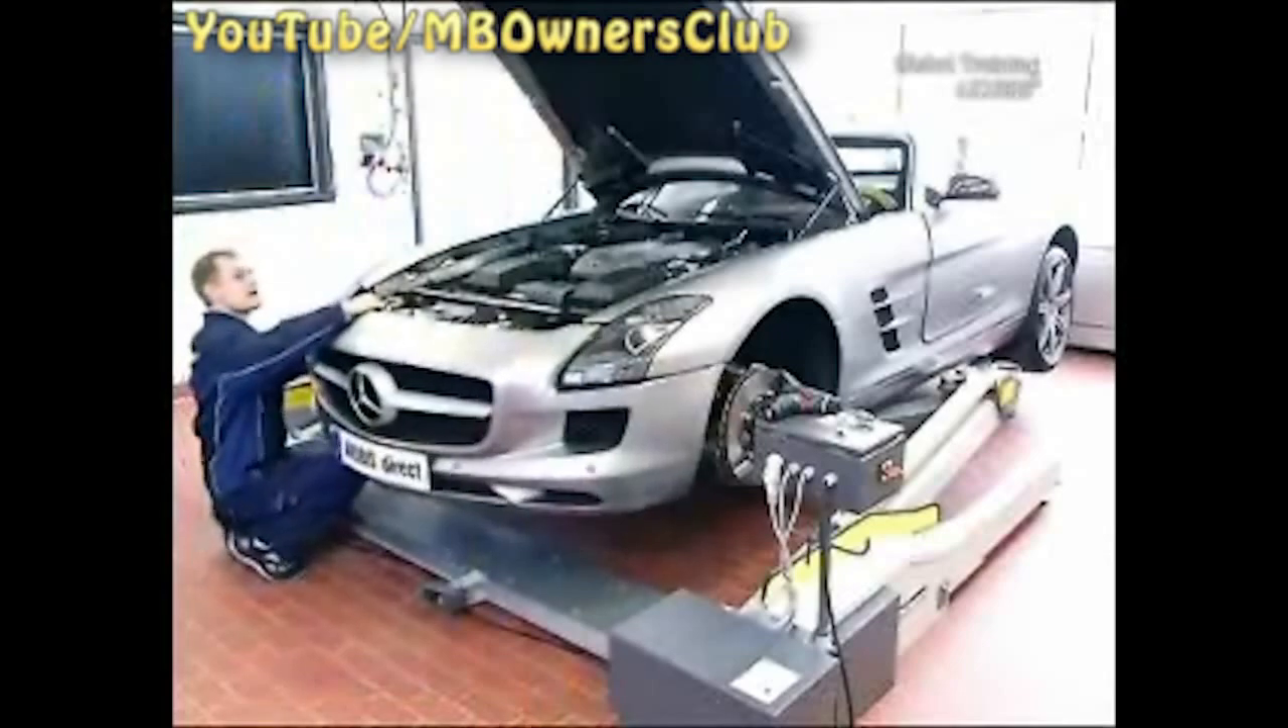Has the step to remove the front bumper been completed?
No.